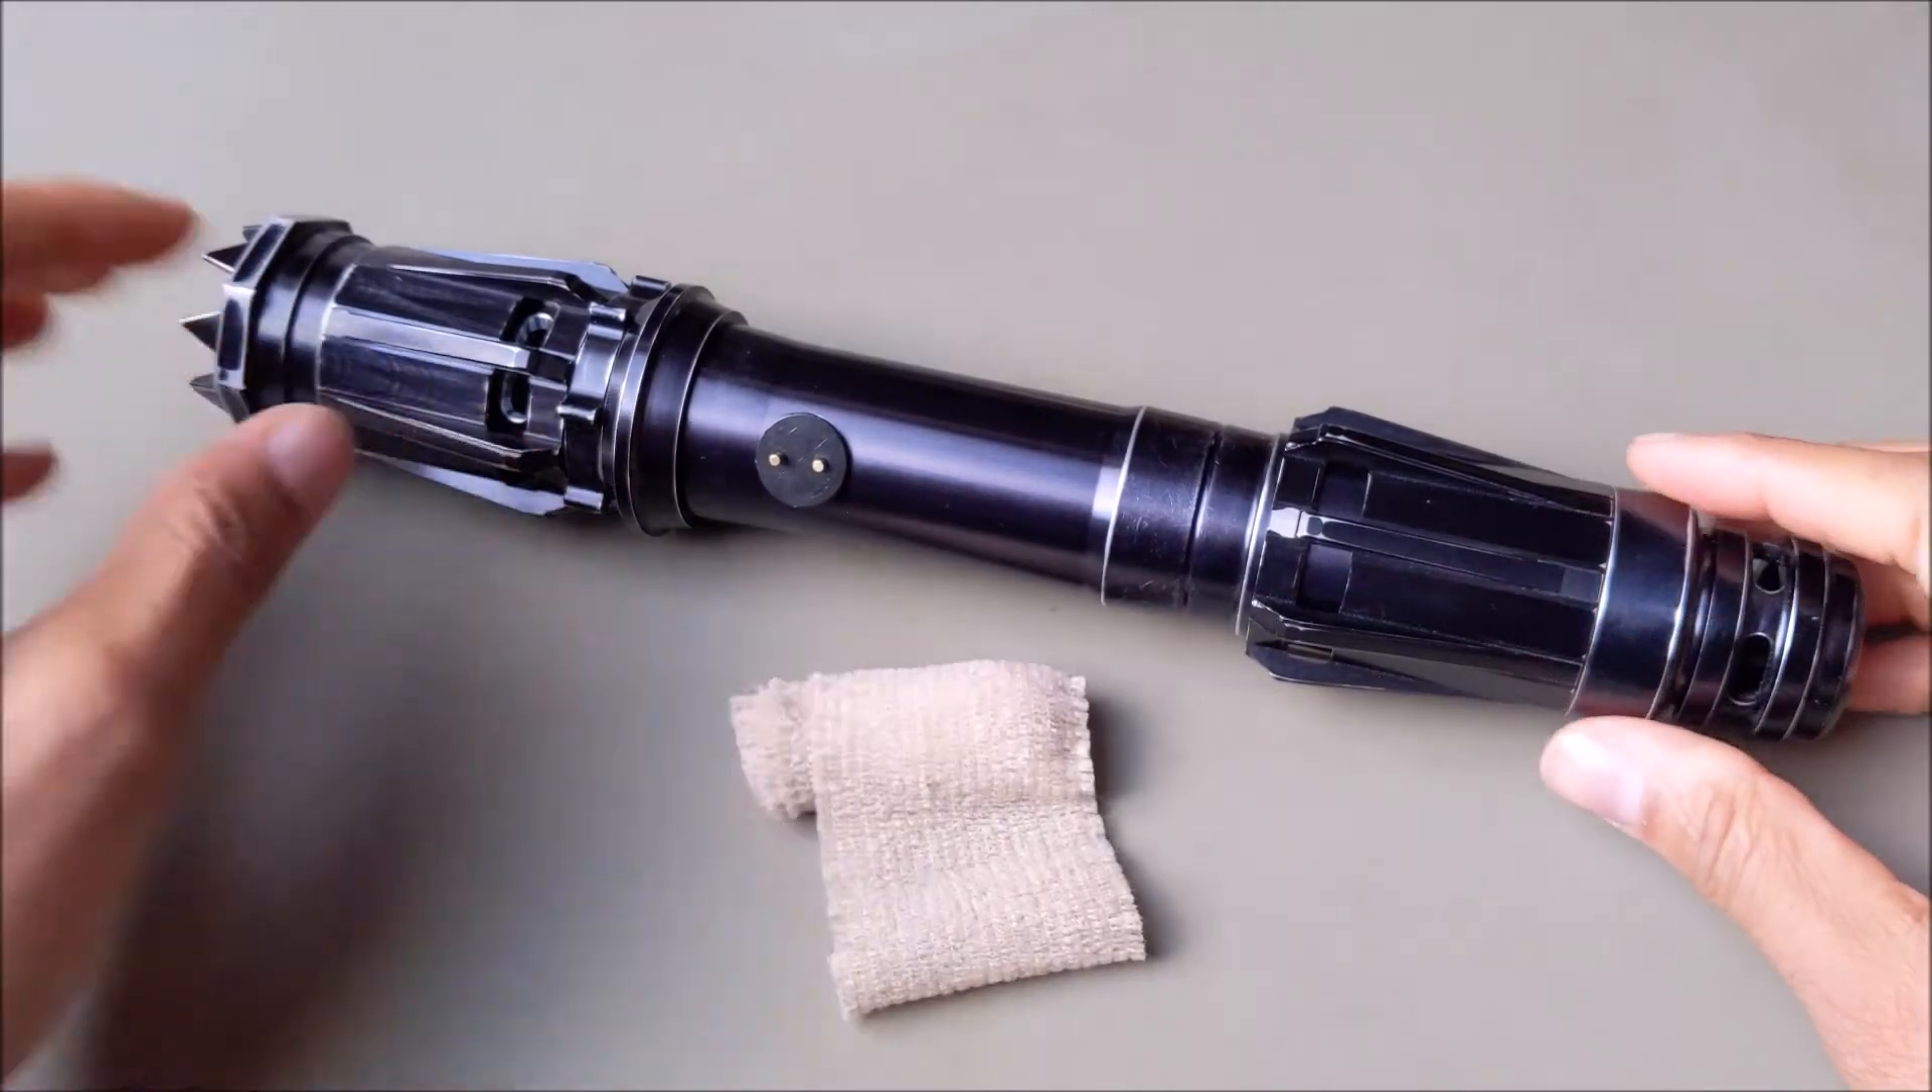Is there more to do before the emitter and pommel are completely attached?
No.